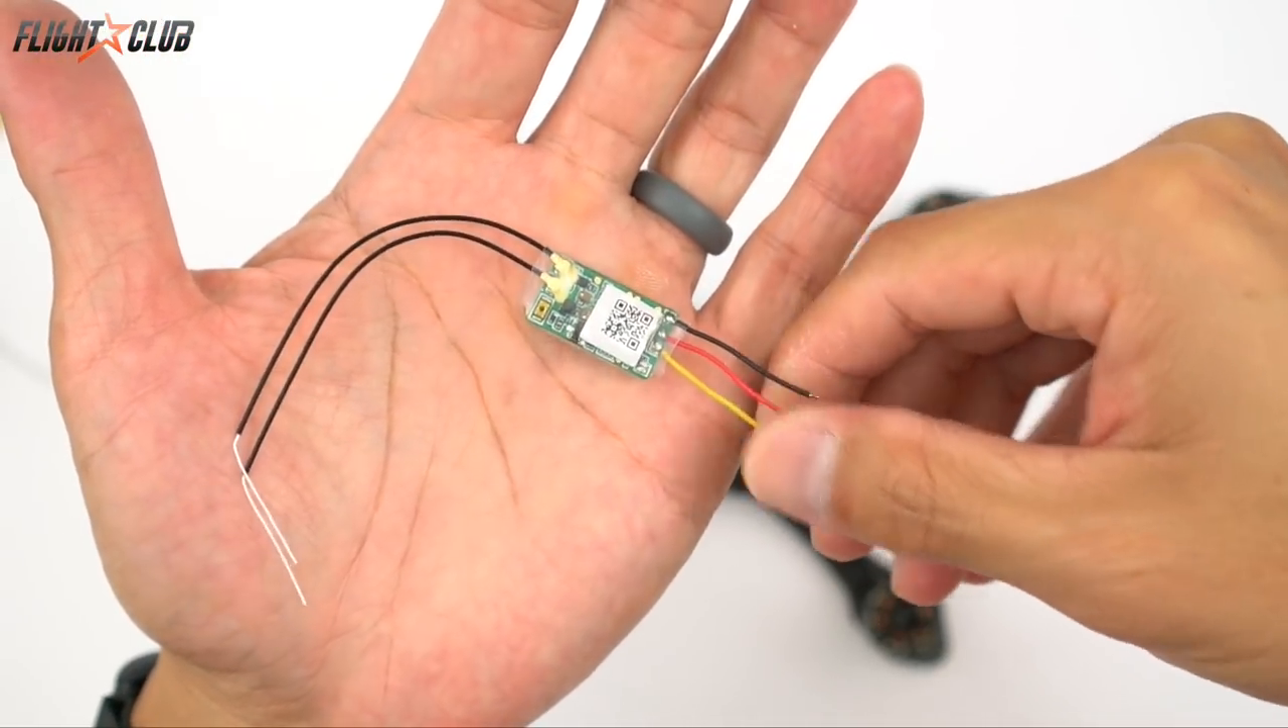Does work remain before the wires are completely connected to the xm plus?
No.